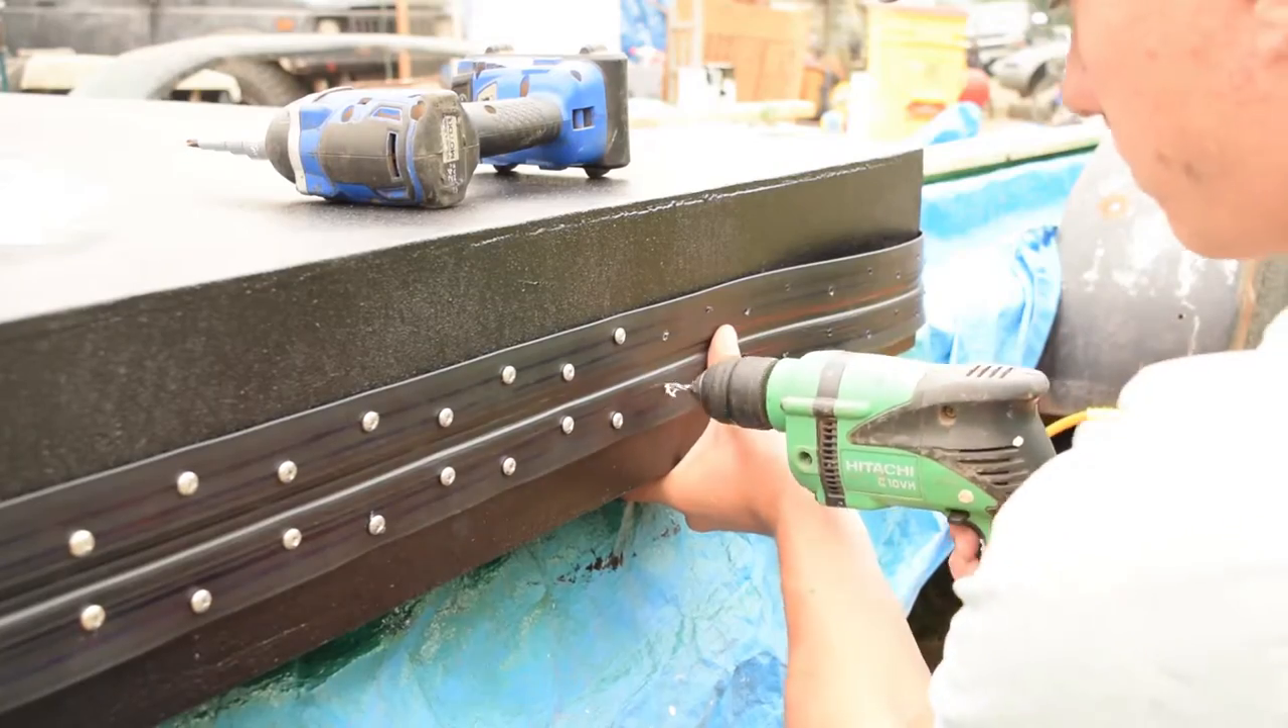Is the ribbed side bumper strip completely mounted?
No.